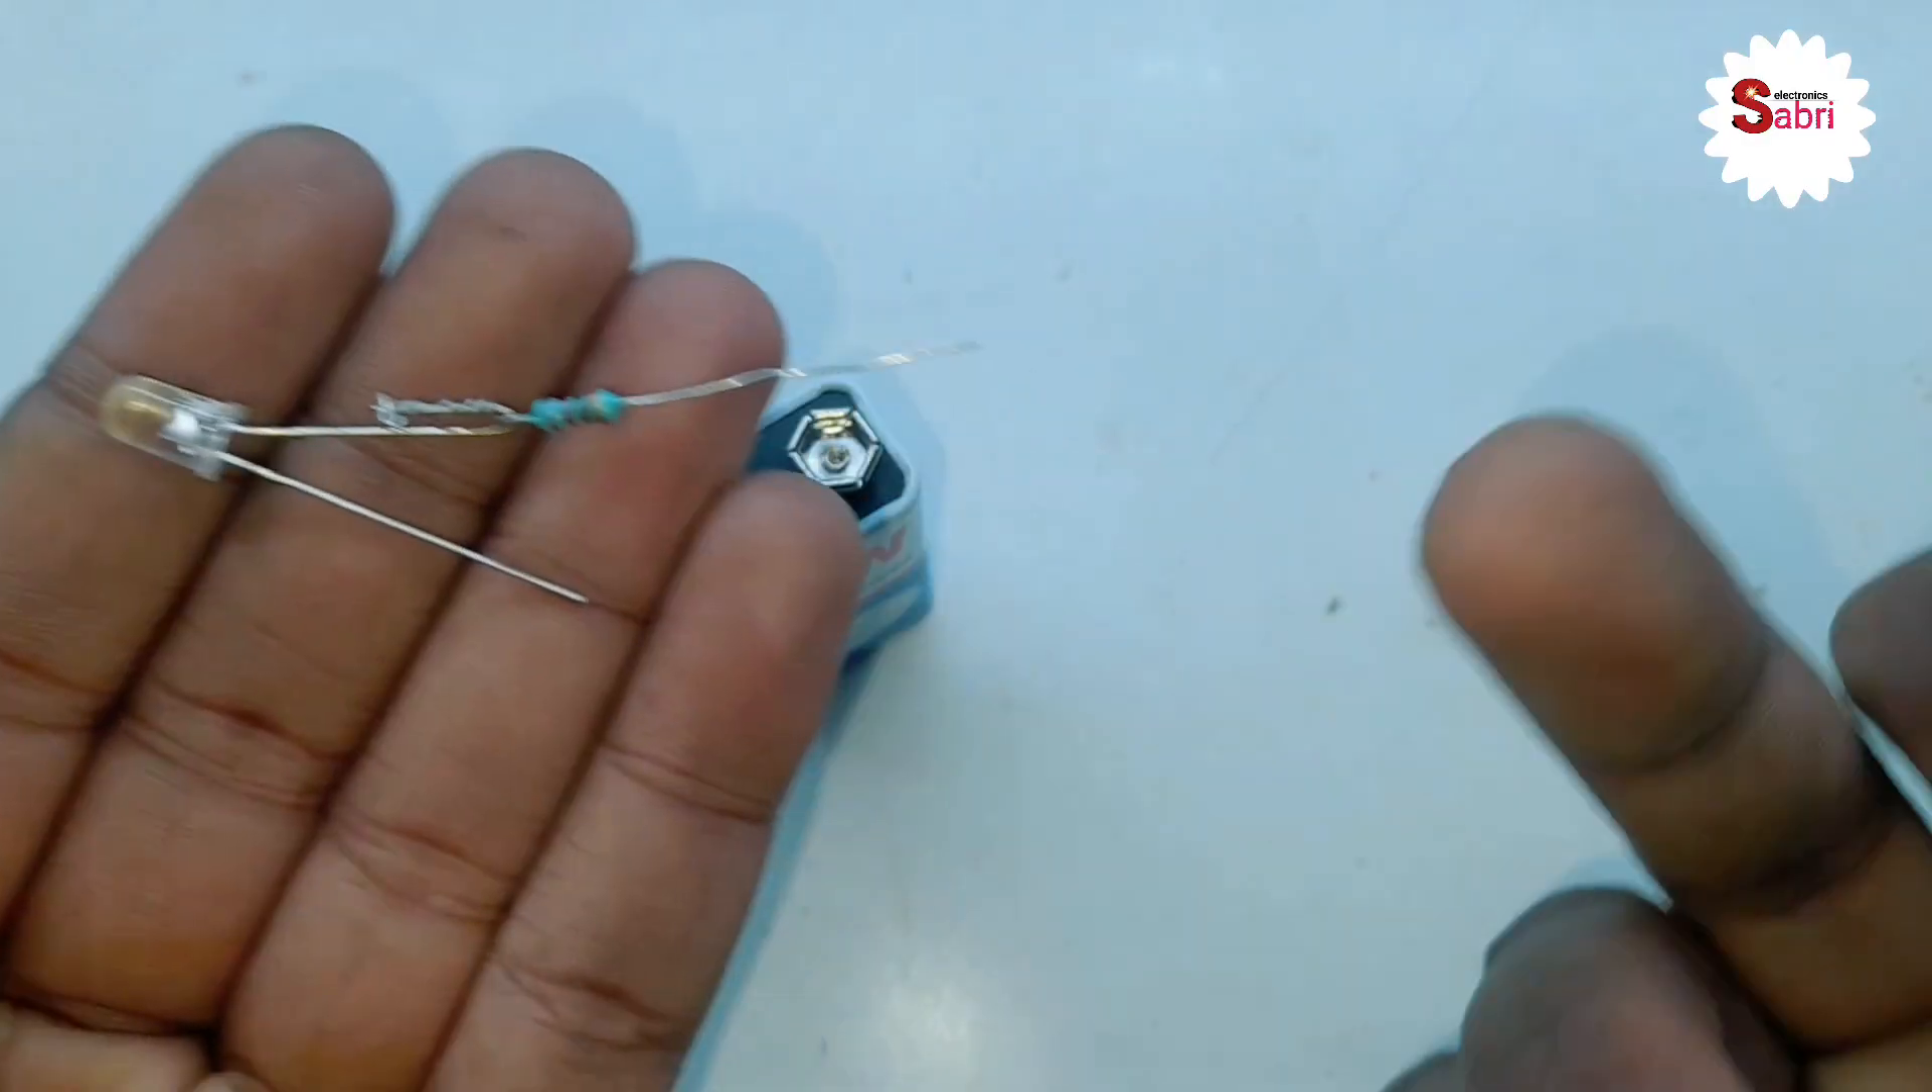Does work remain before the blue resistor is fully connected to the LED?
No.